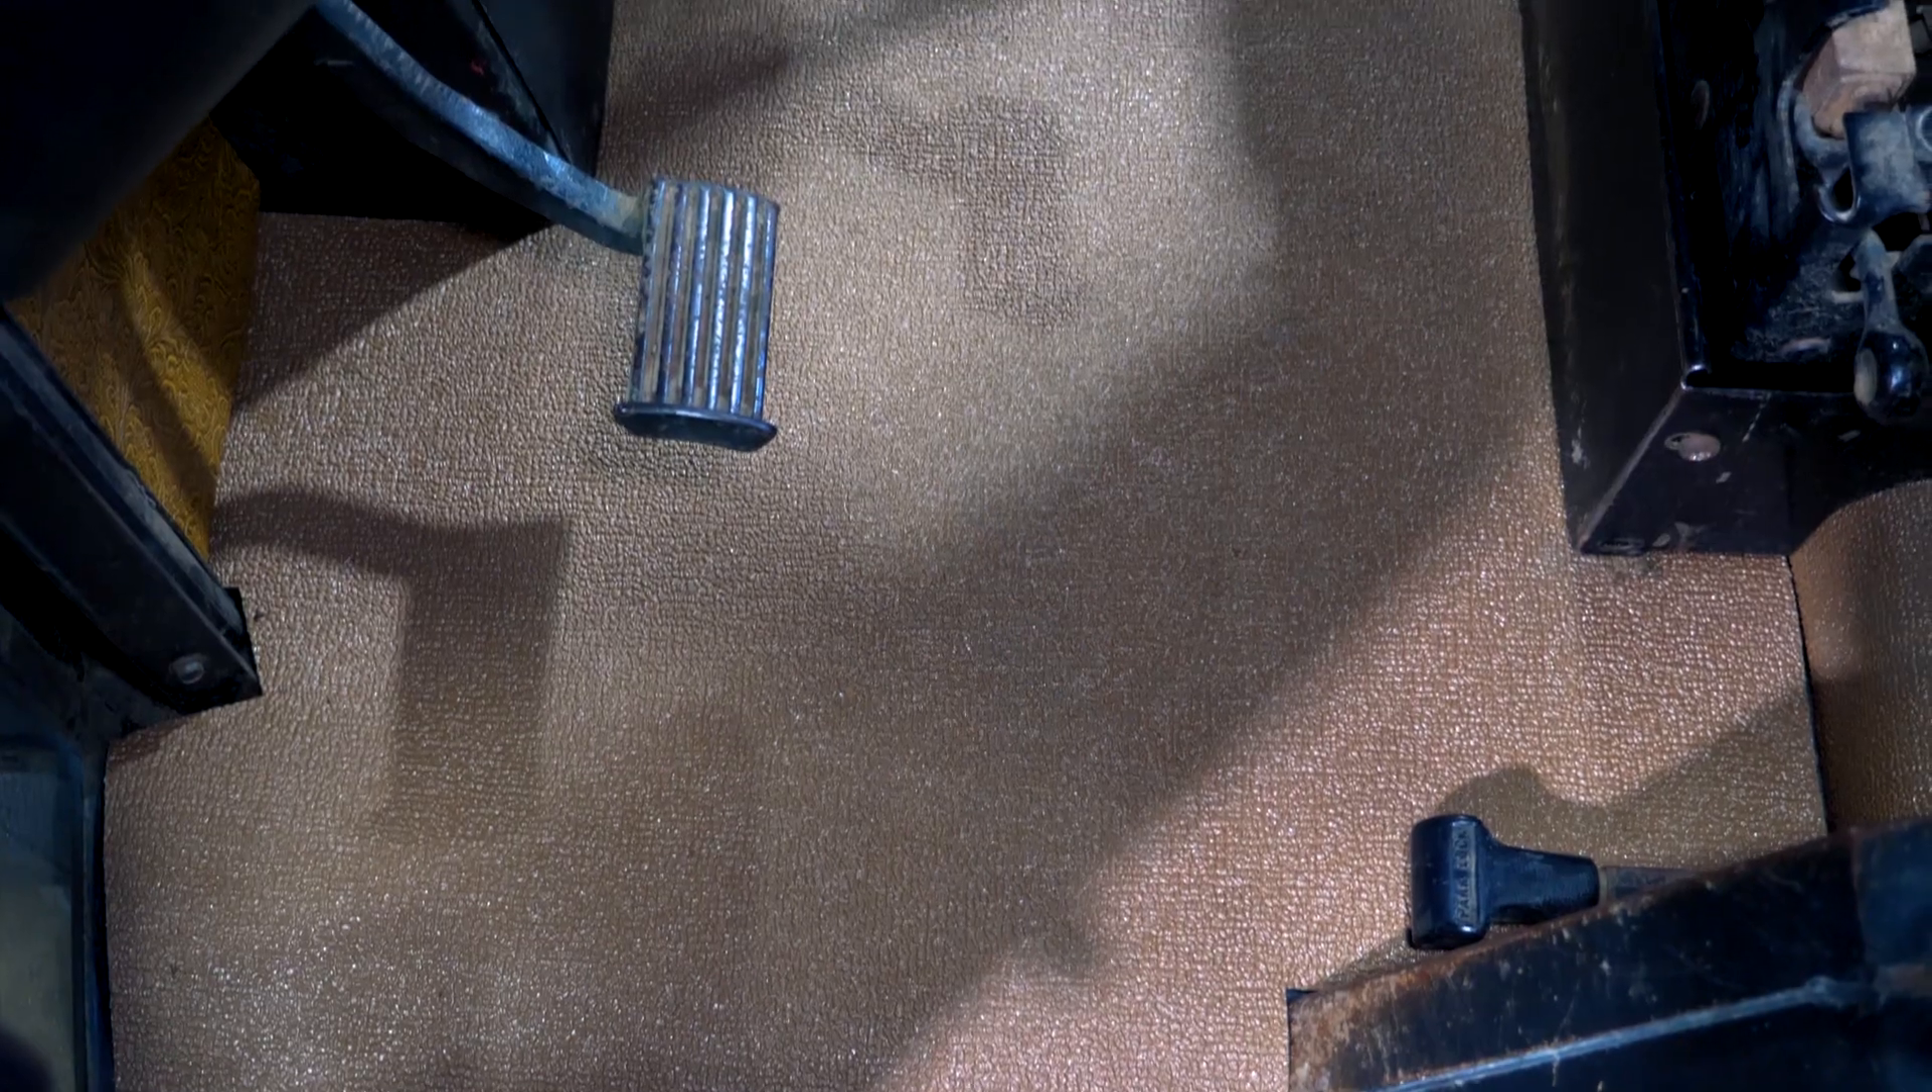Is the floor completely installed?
Yes.